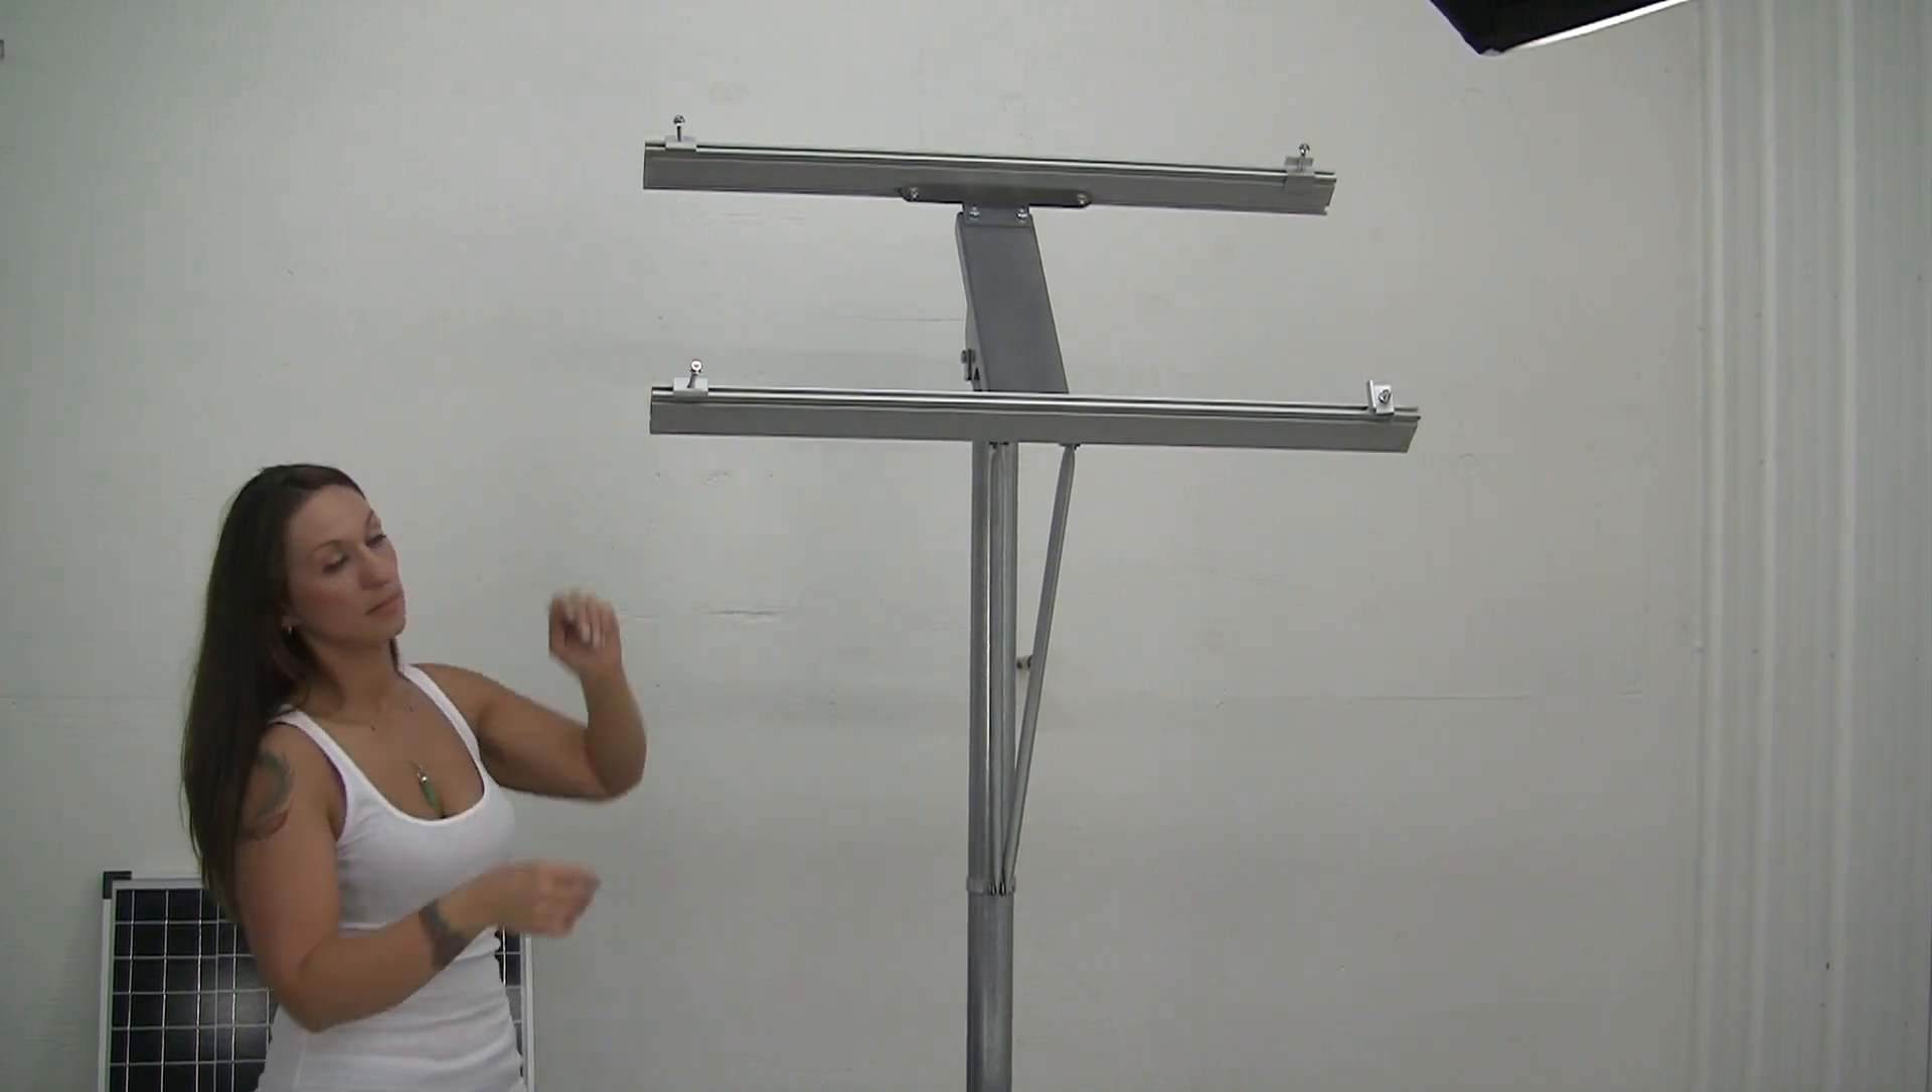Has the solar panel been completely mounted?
No.